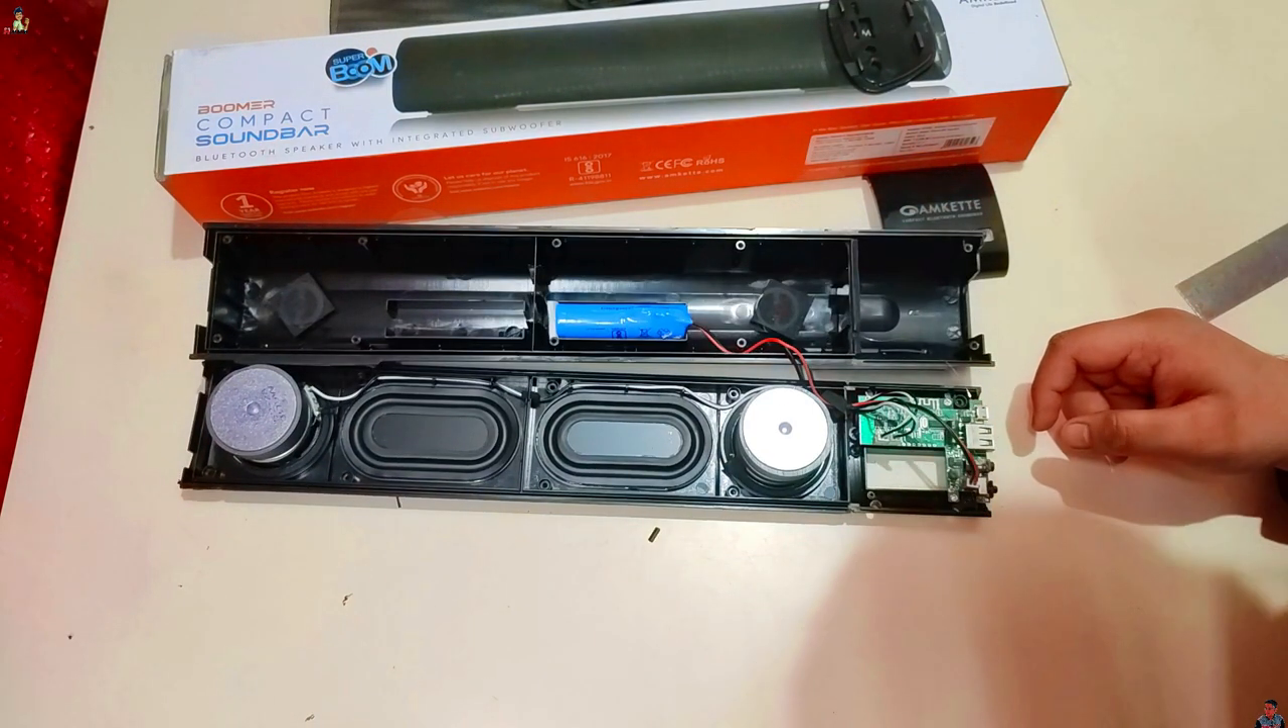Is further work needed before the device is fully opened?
No.